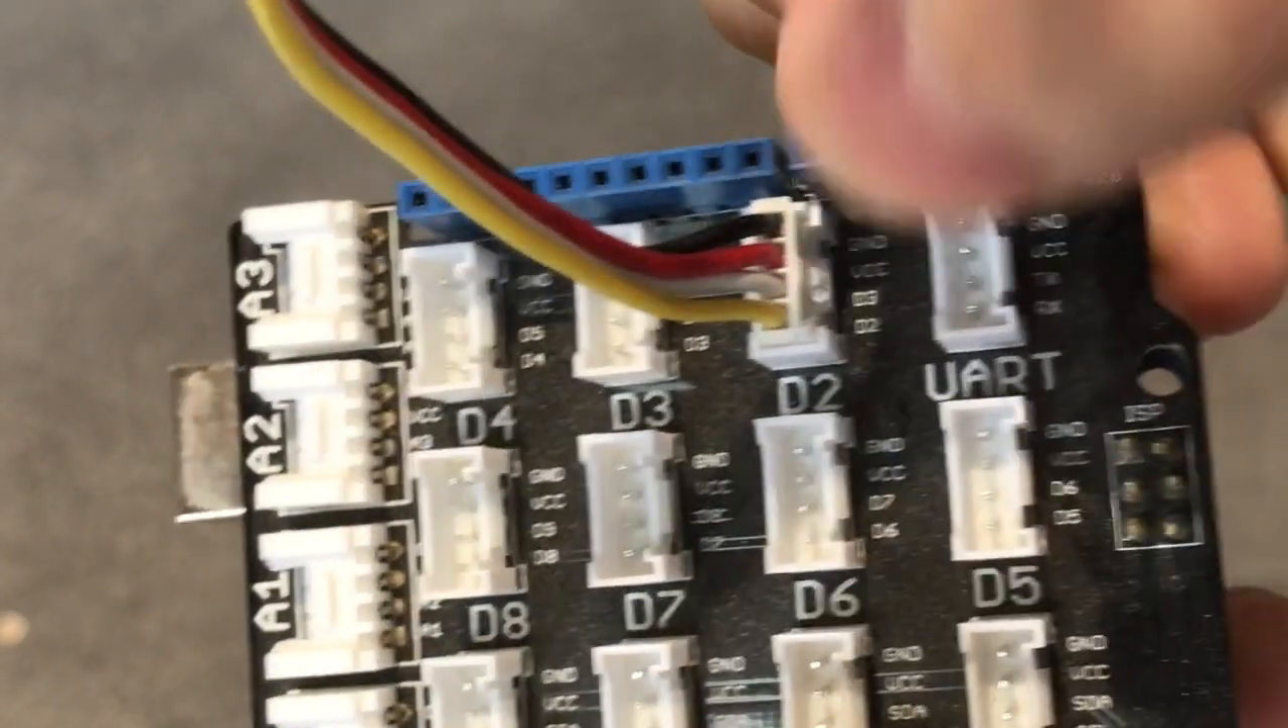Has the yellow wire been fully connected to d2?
Yes.